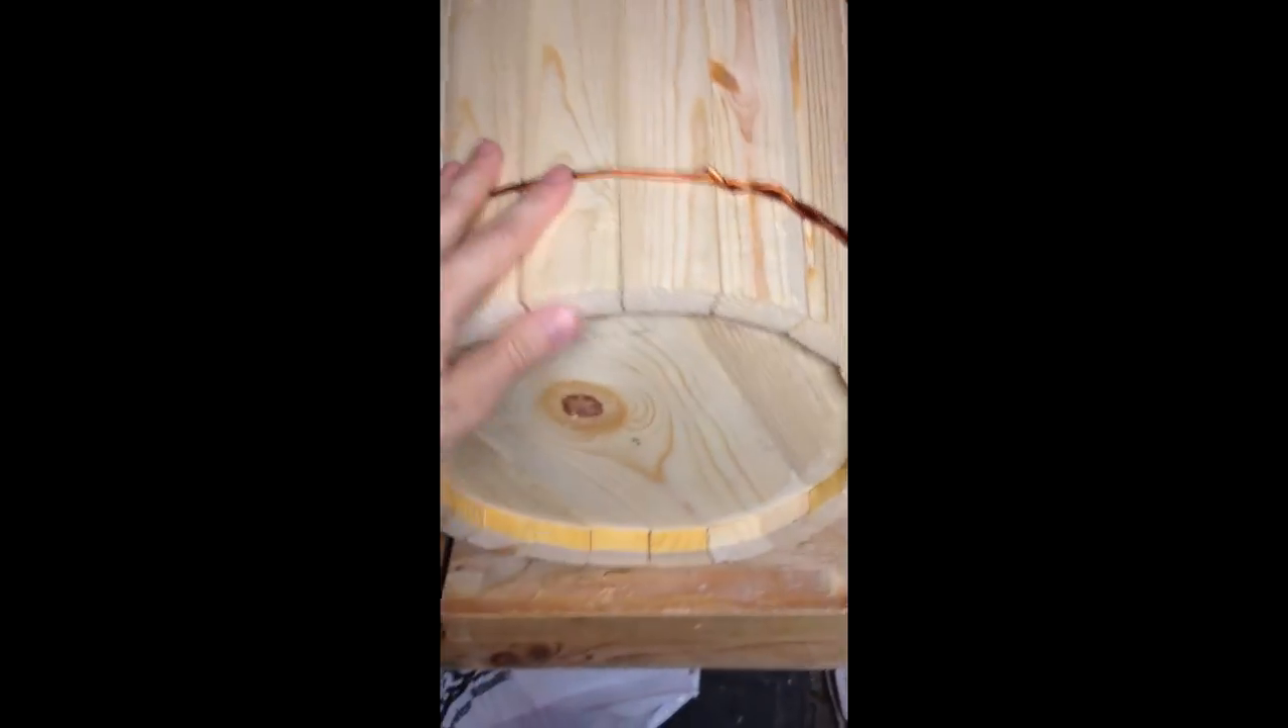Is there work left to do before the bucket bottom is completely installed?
No.